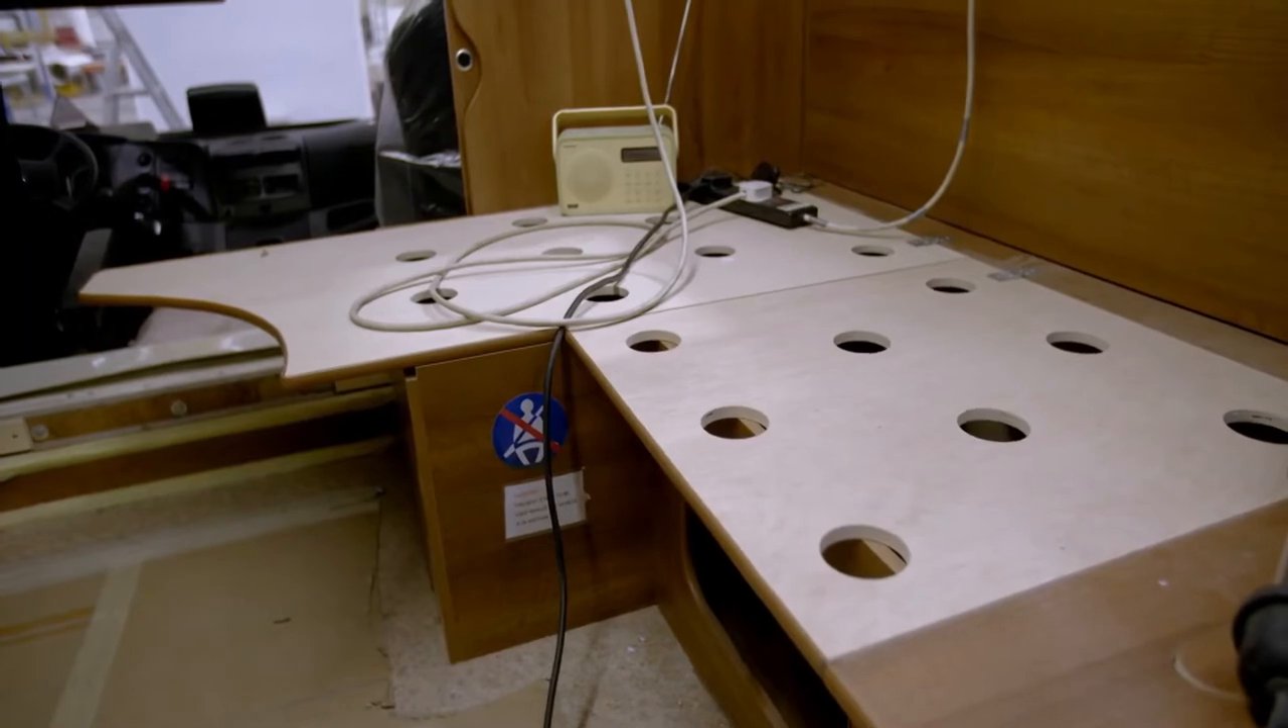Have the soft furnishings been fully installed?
No.